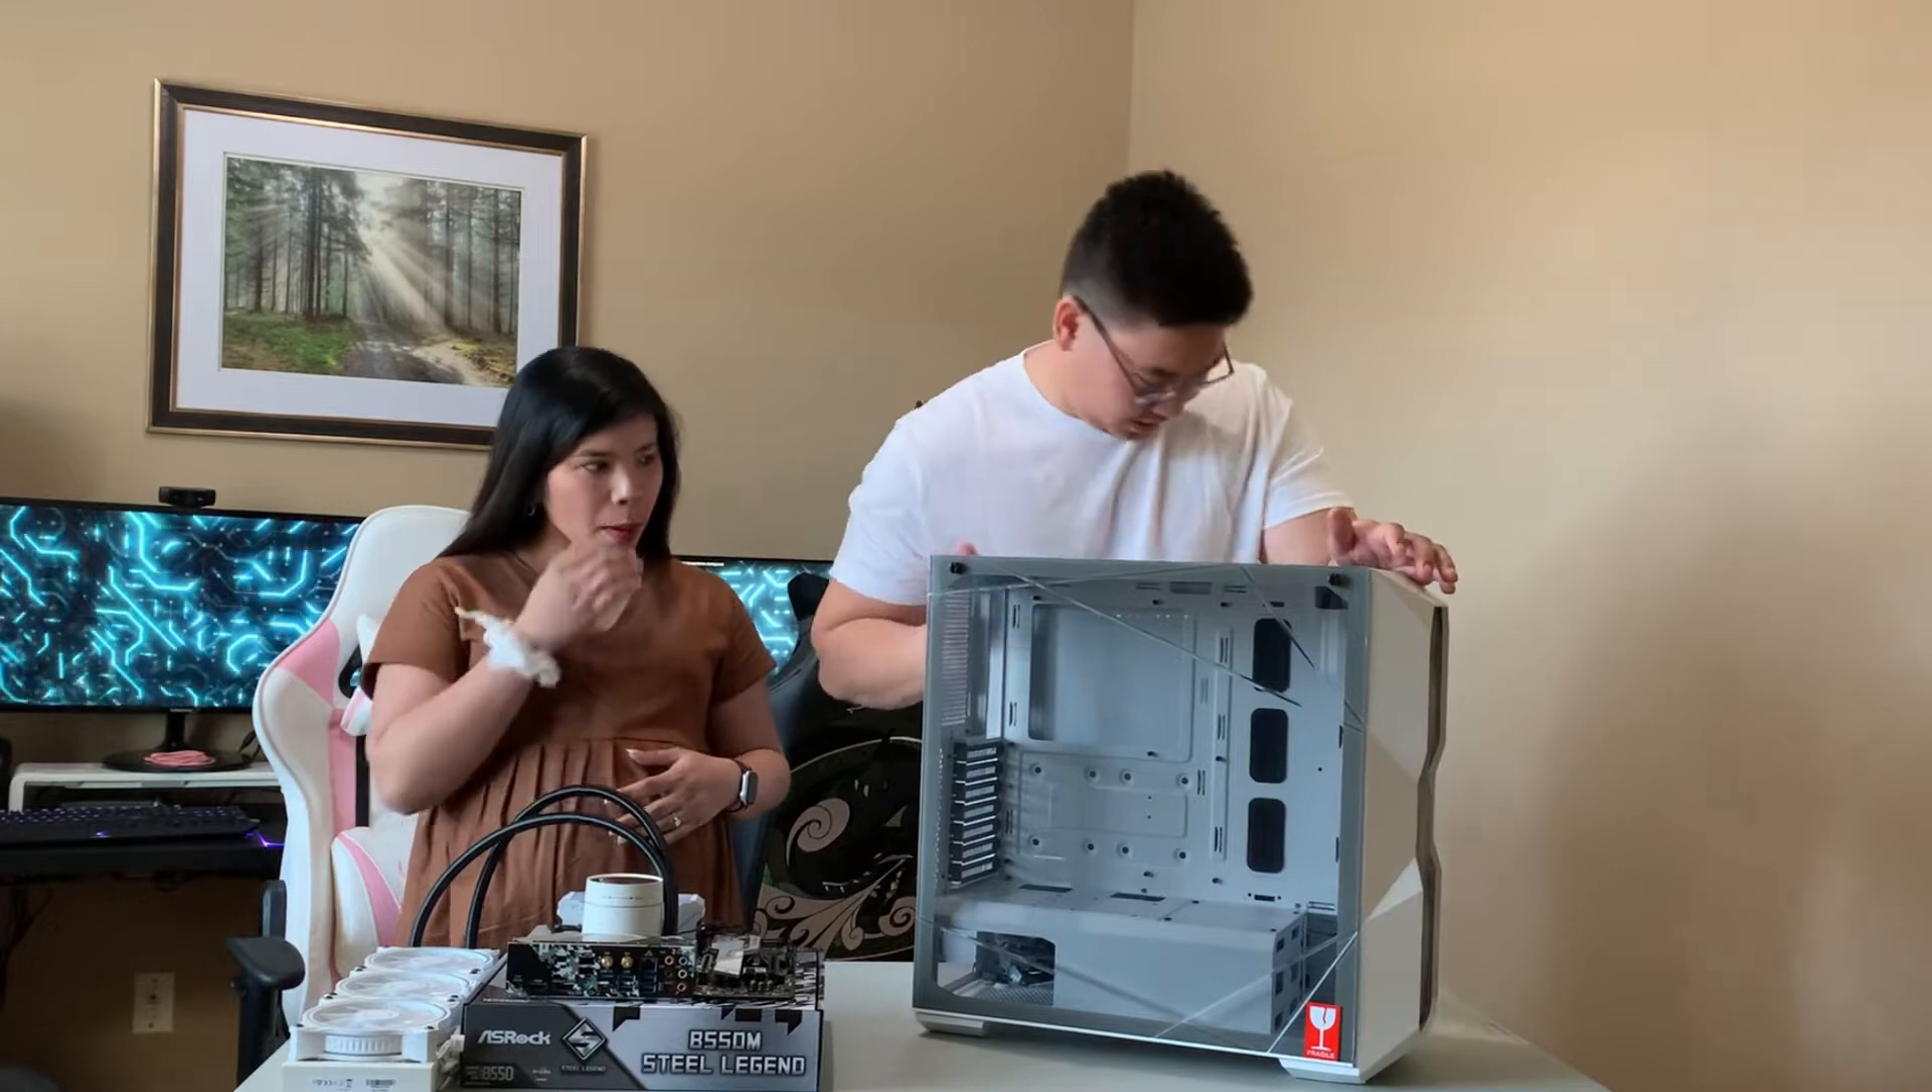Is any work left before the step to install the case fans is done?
Yes.